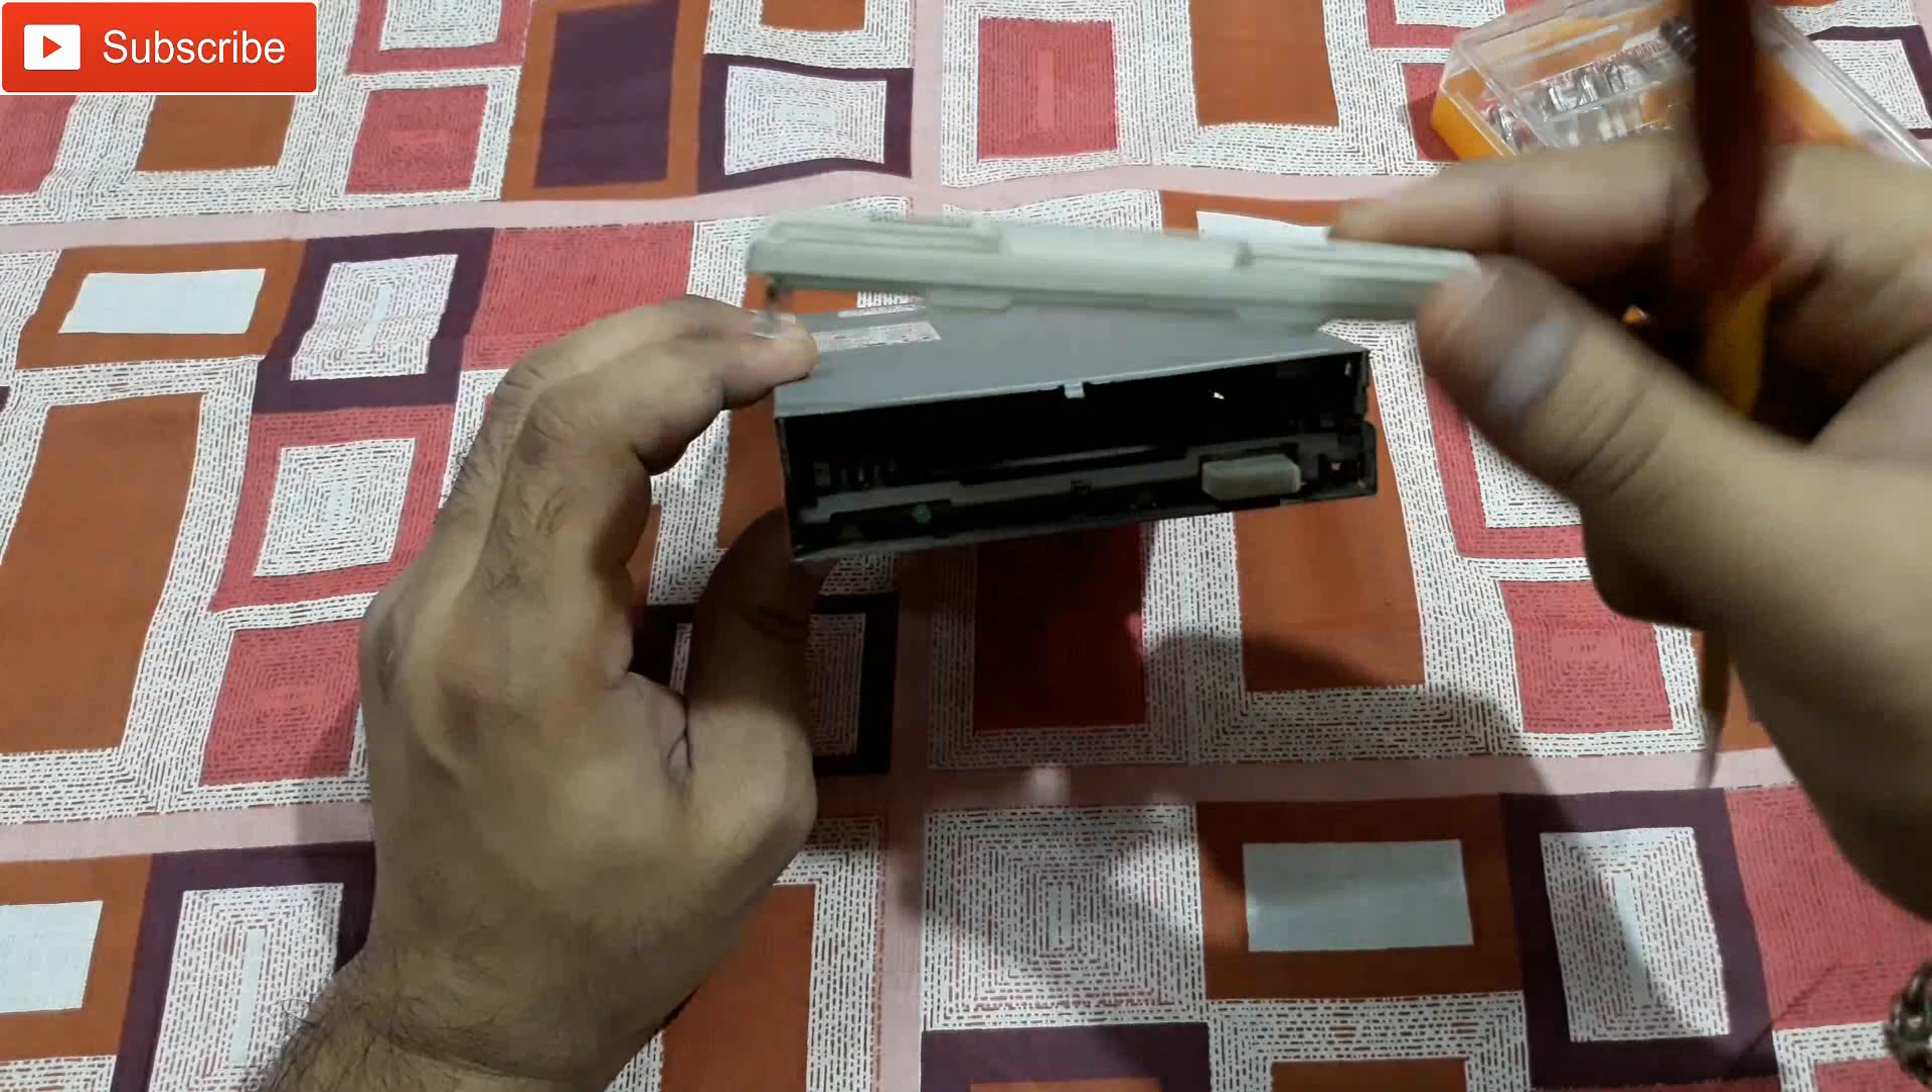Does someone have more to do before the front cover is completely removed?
No.